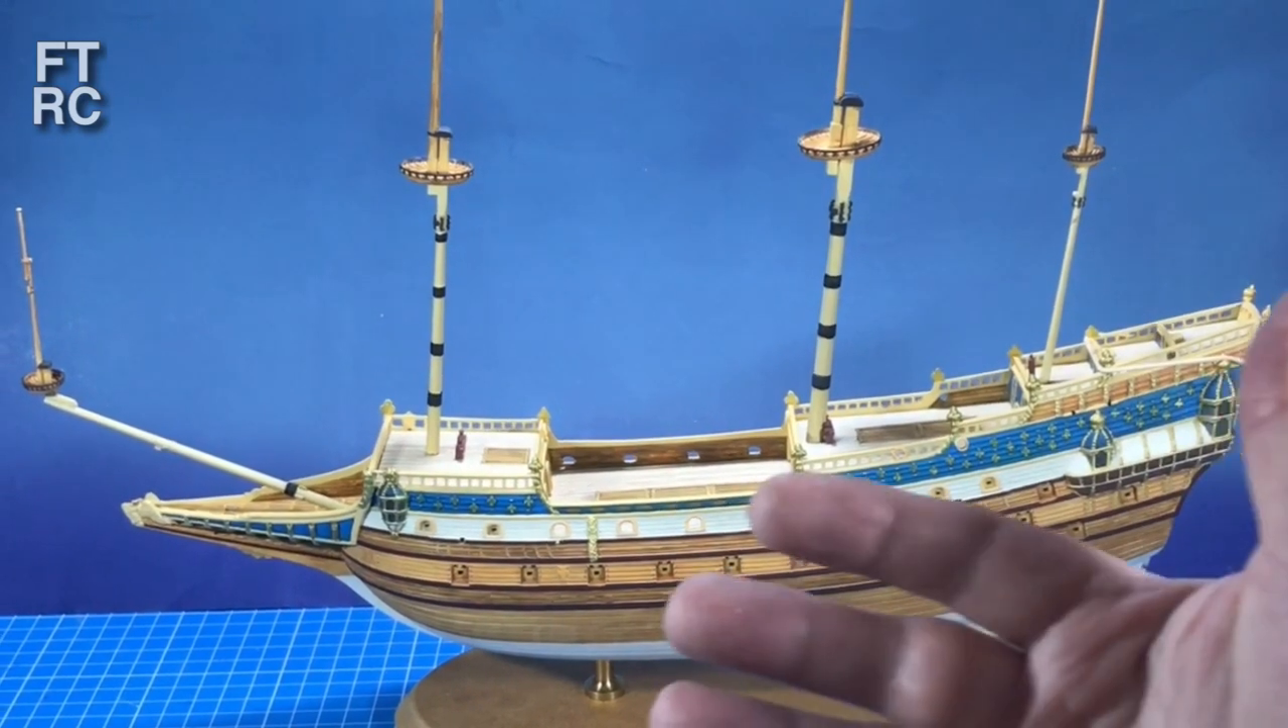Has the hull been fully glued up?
Yes.